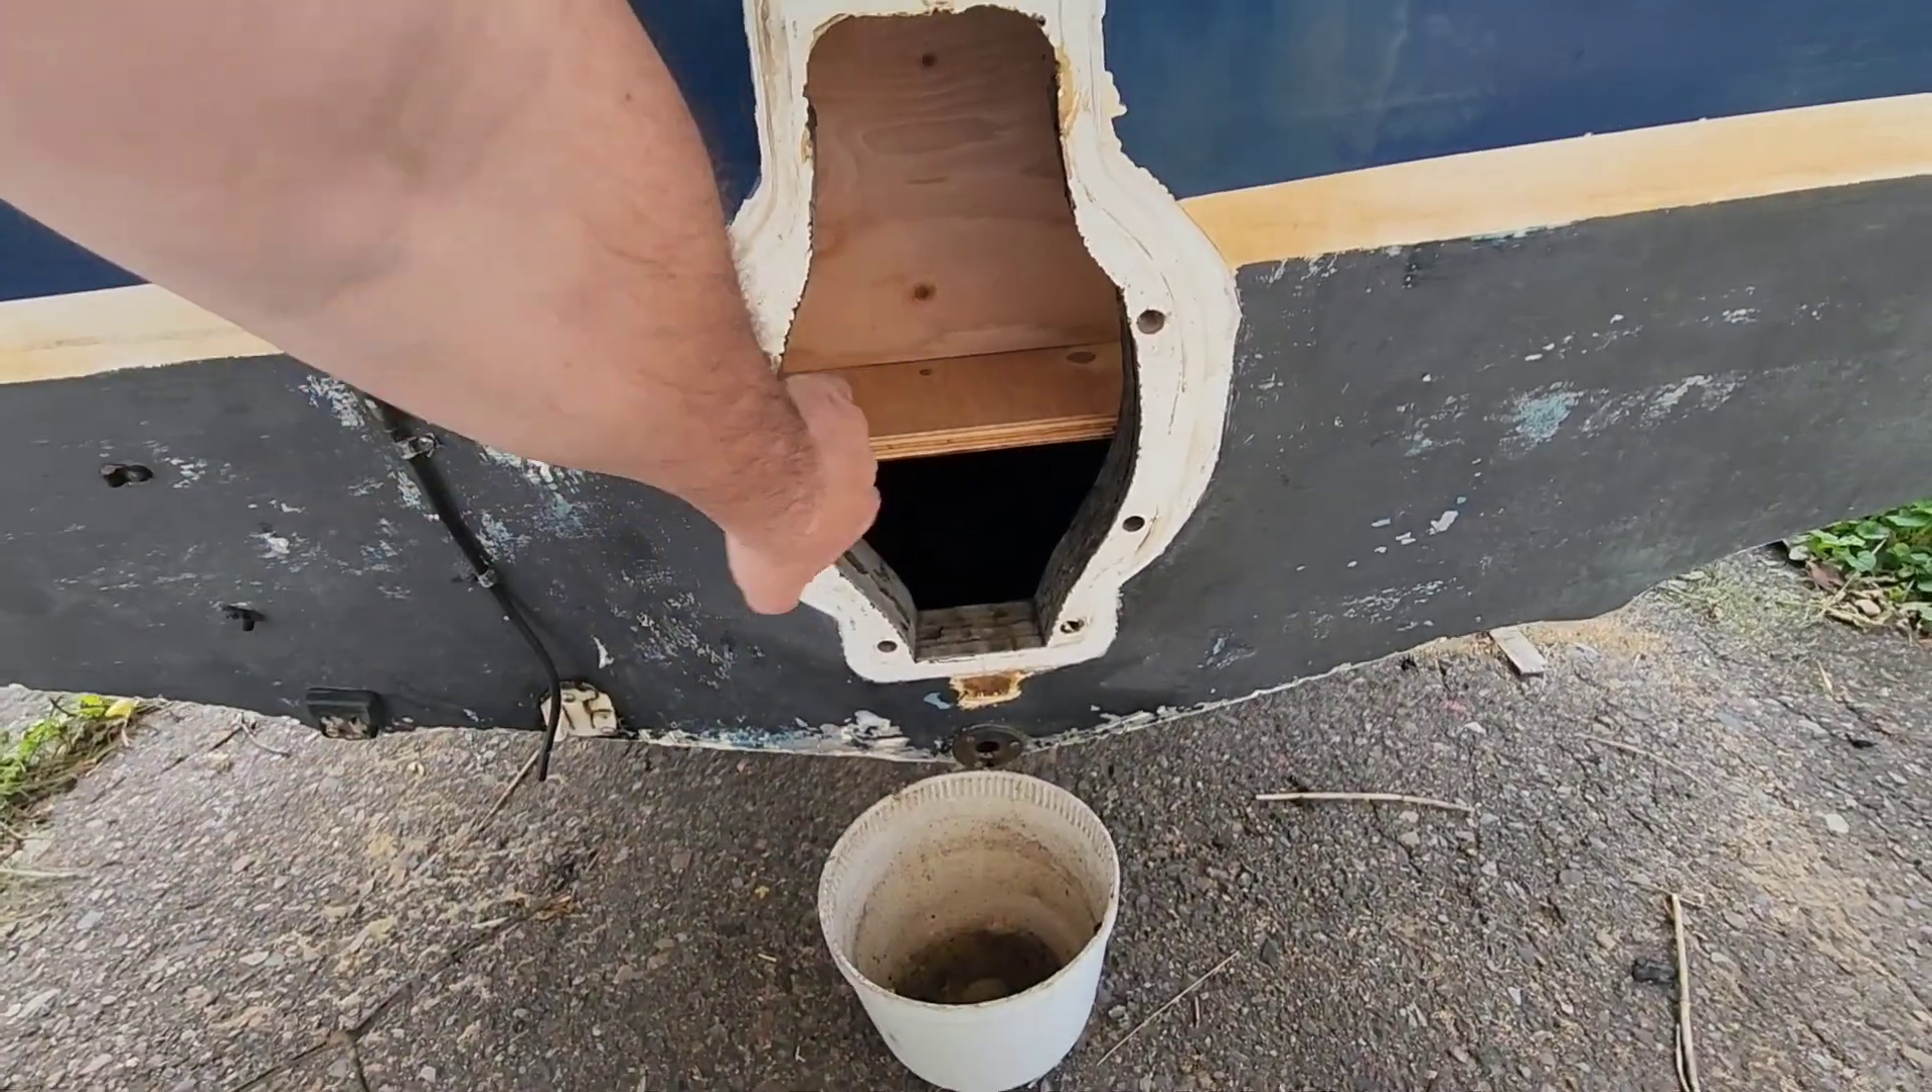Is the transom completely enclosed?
No.